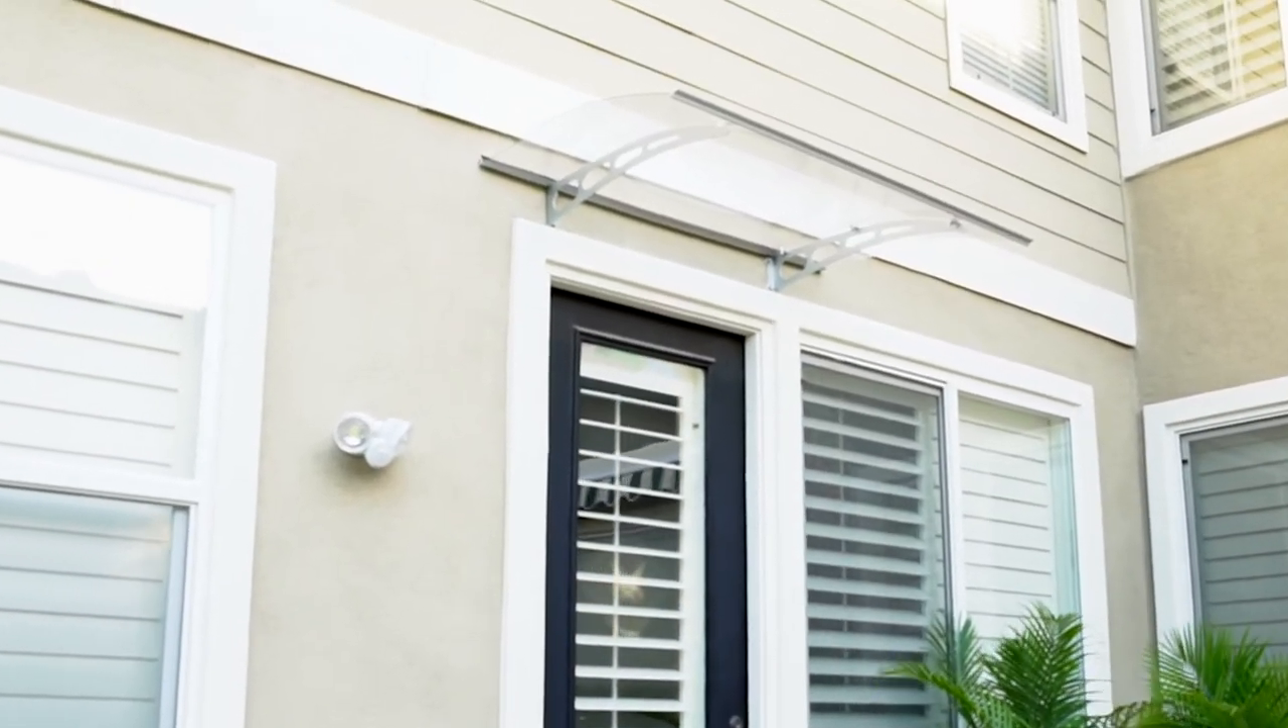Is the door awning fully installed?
Yes.